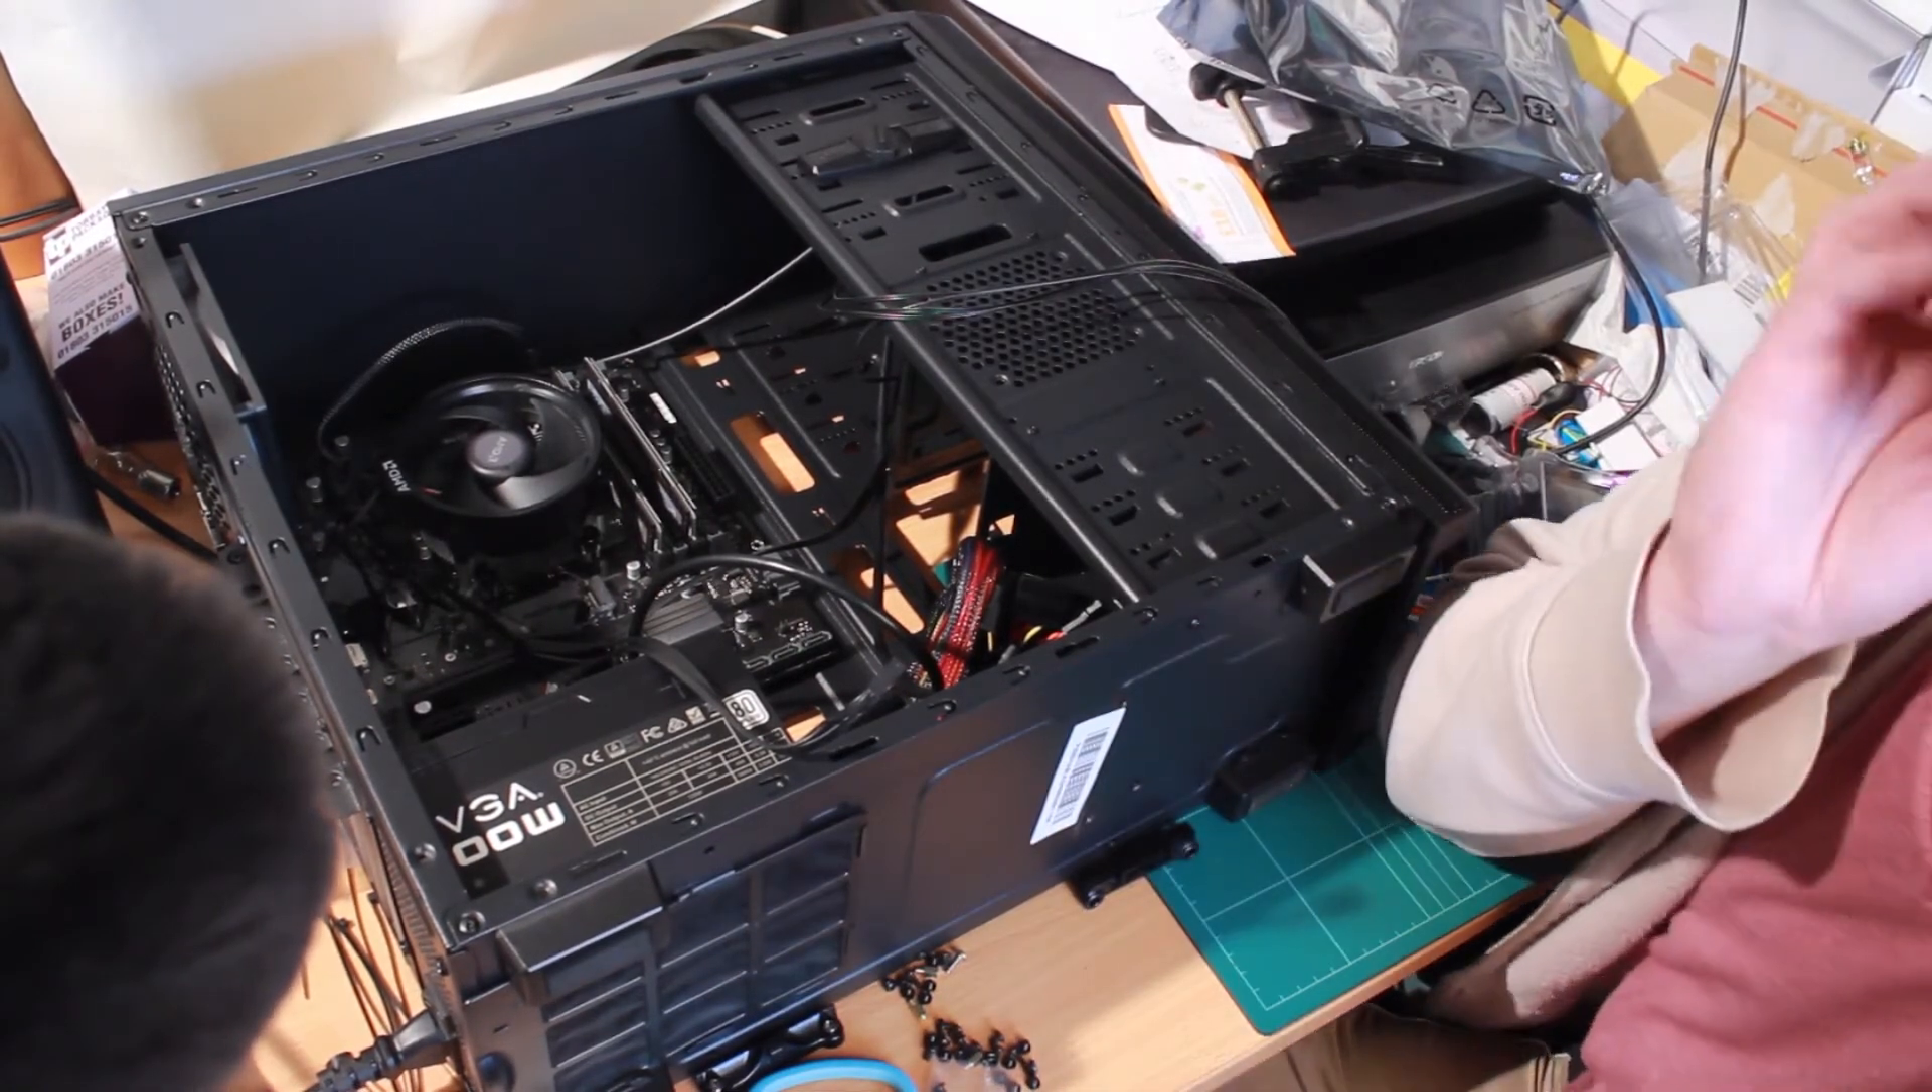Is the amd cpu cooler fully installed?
Yes.